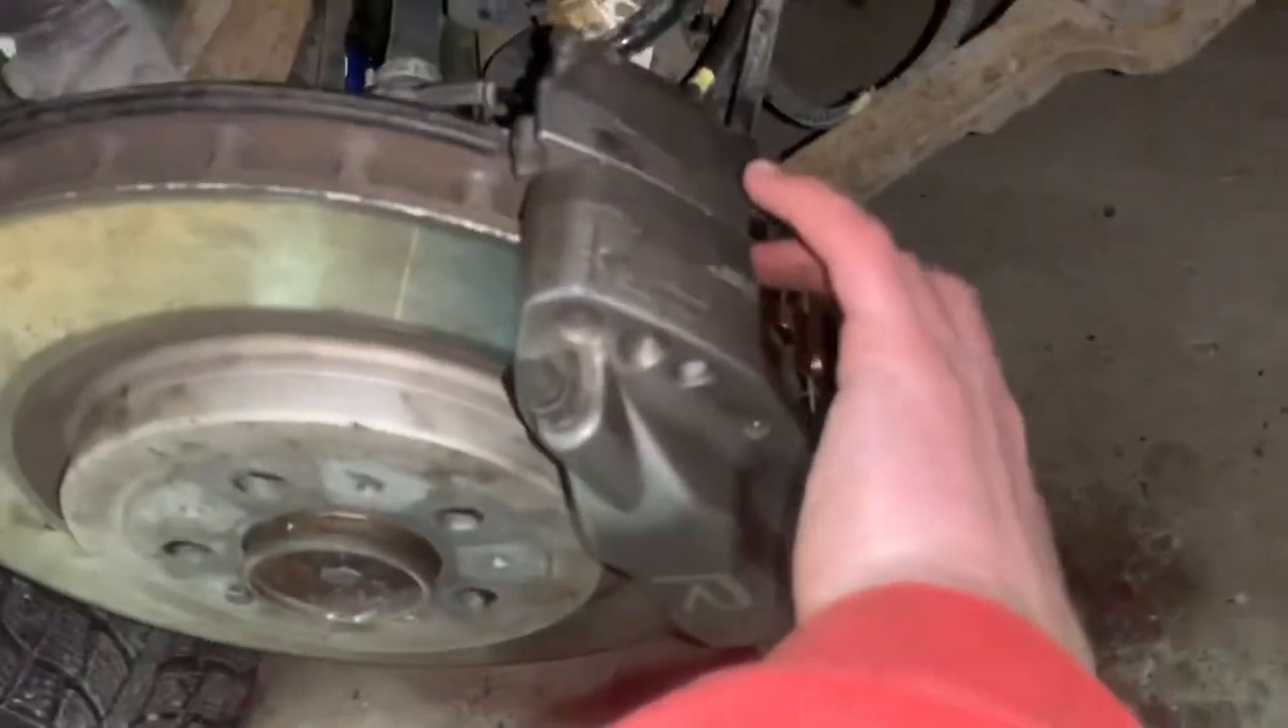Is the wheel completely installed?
No.